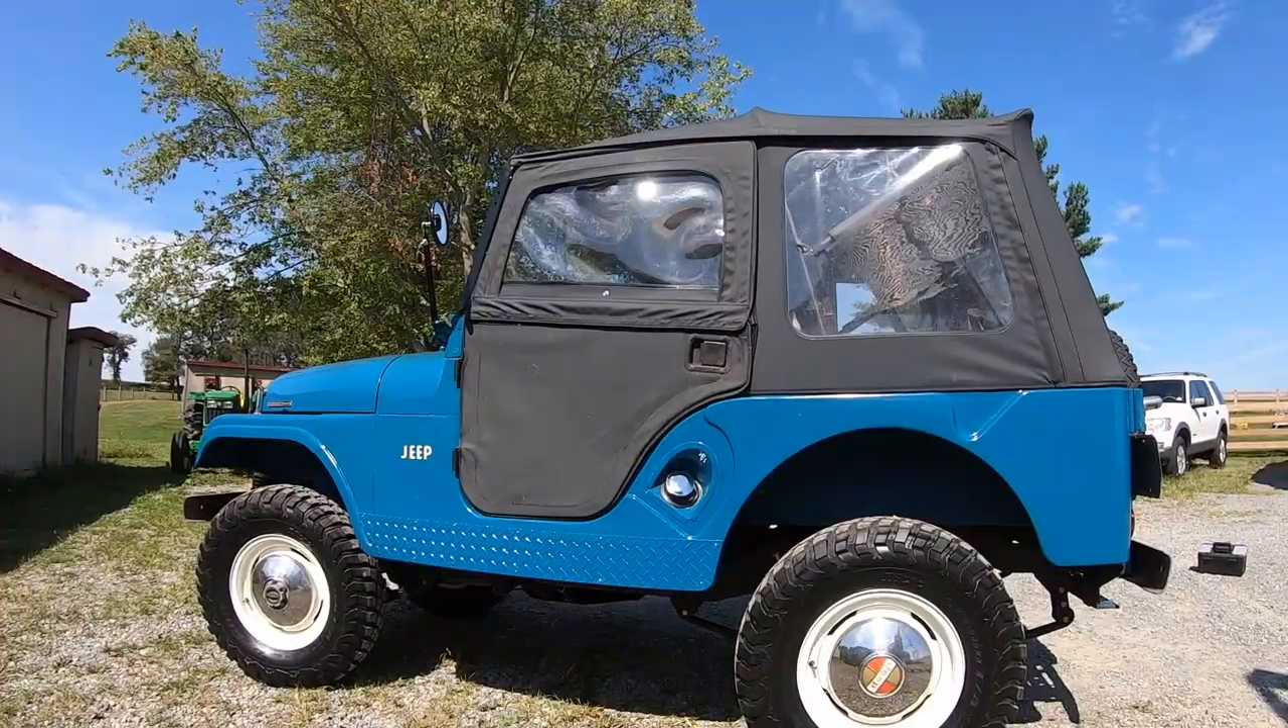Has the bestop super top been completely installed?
Yes.